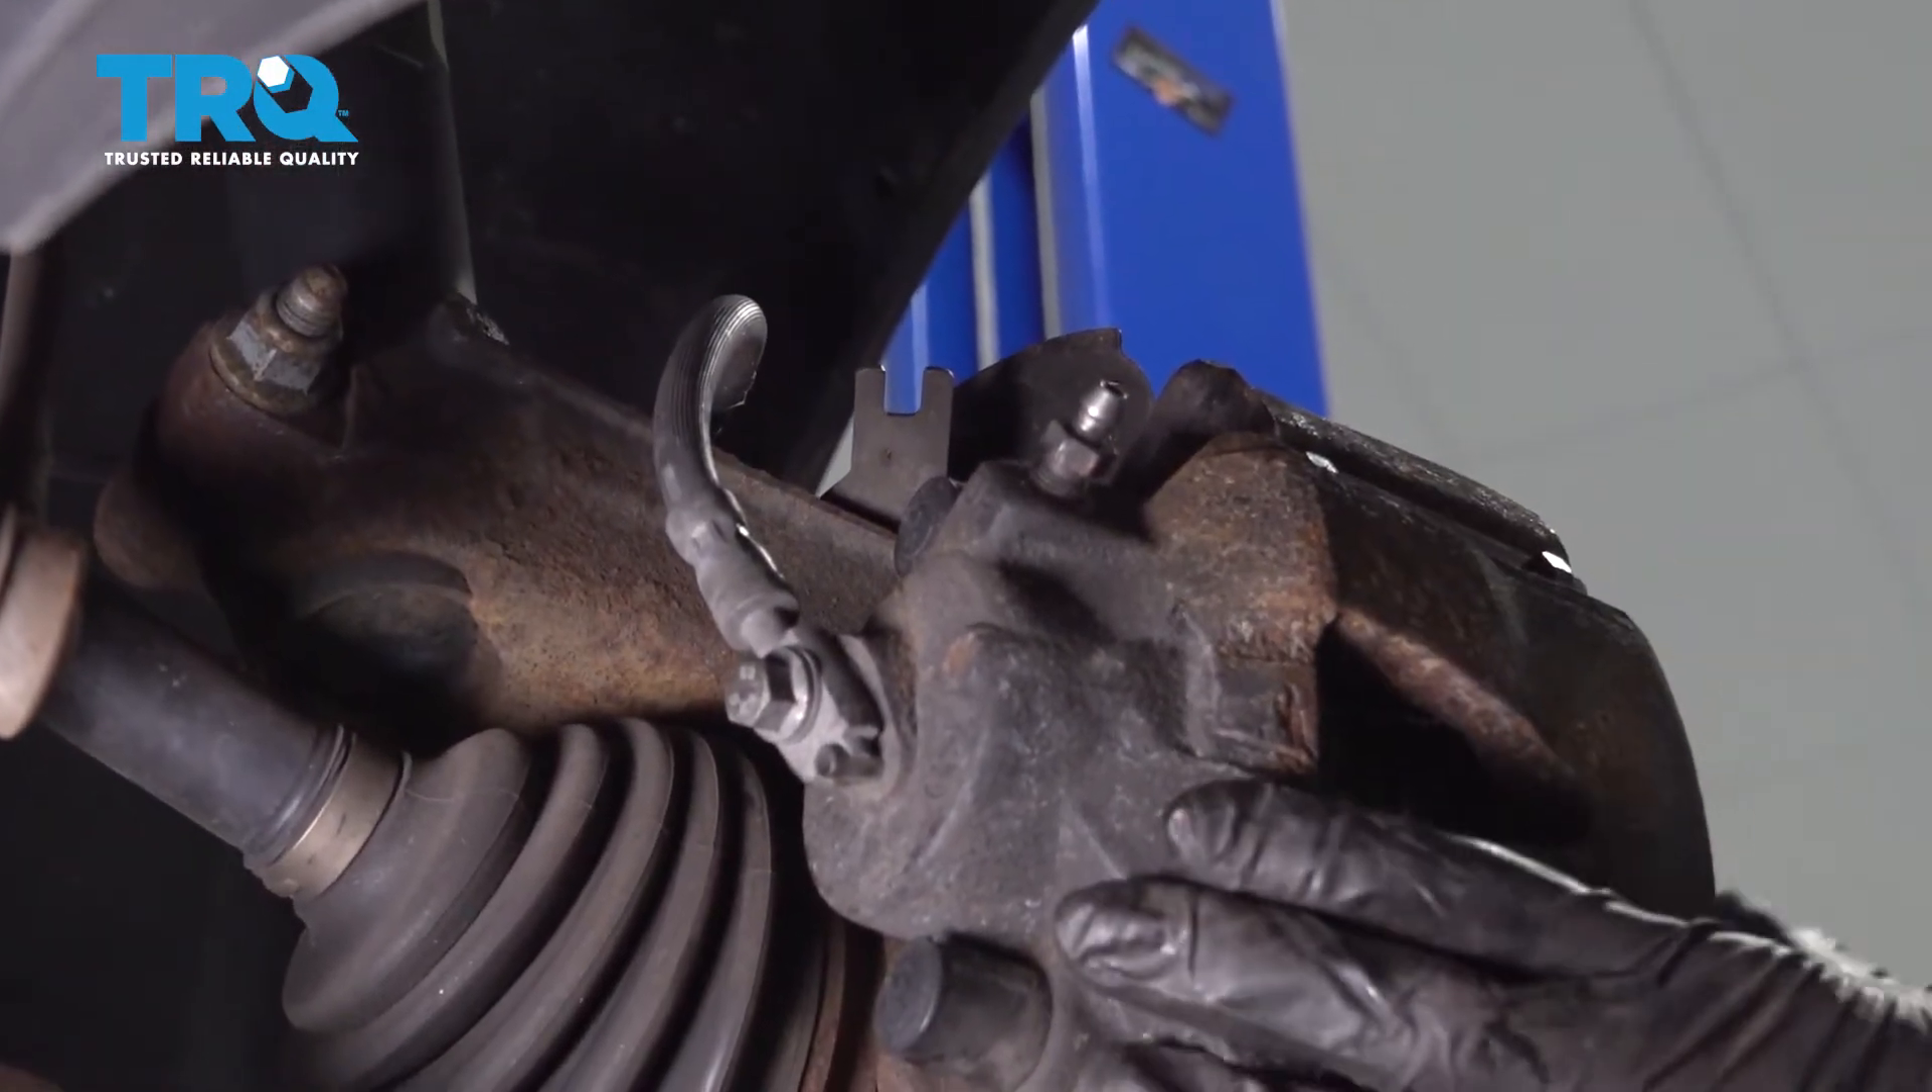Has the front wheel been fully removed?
Yes.